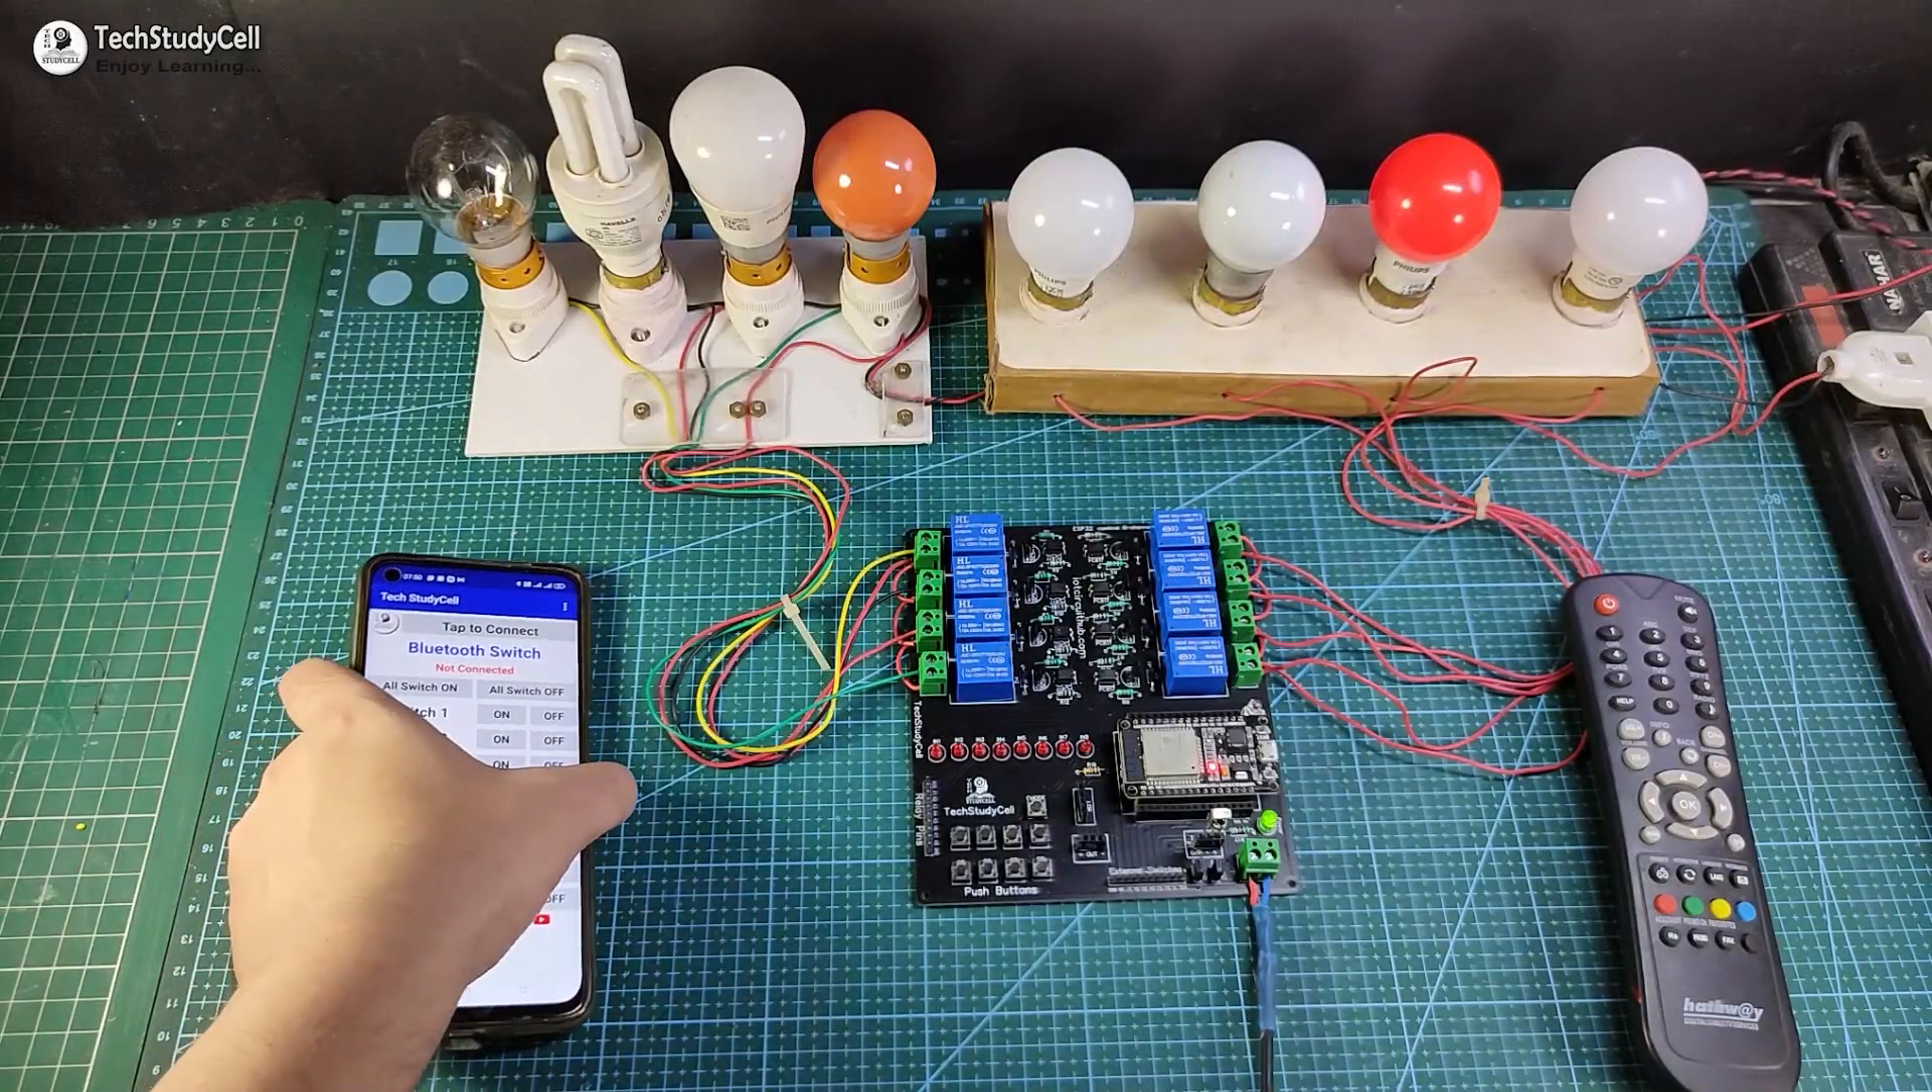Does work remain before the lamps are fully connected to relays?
No.